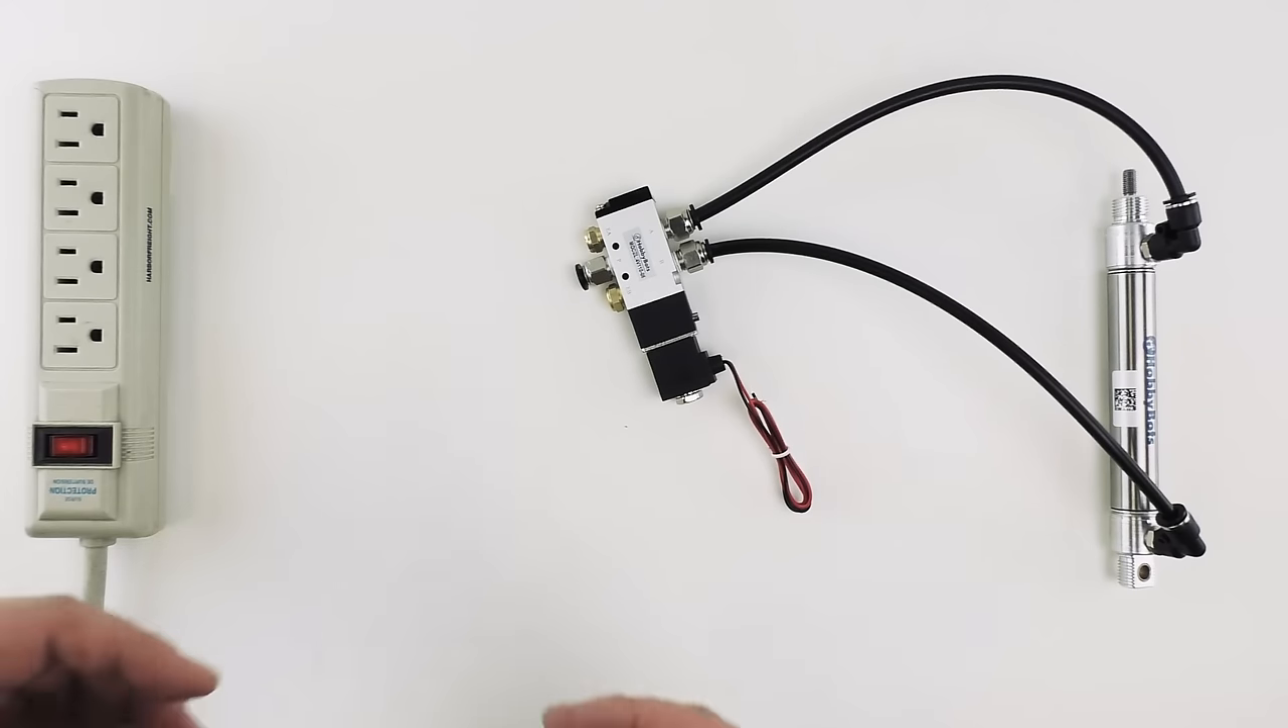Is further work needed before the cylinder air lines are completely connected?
No.